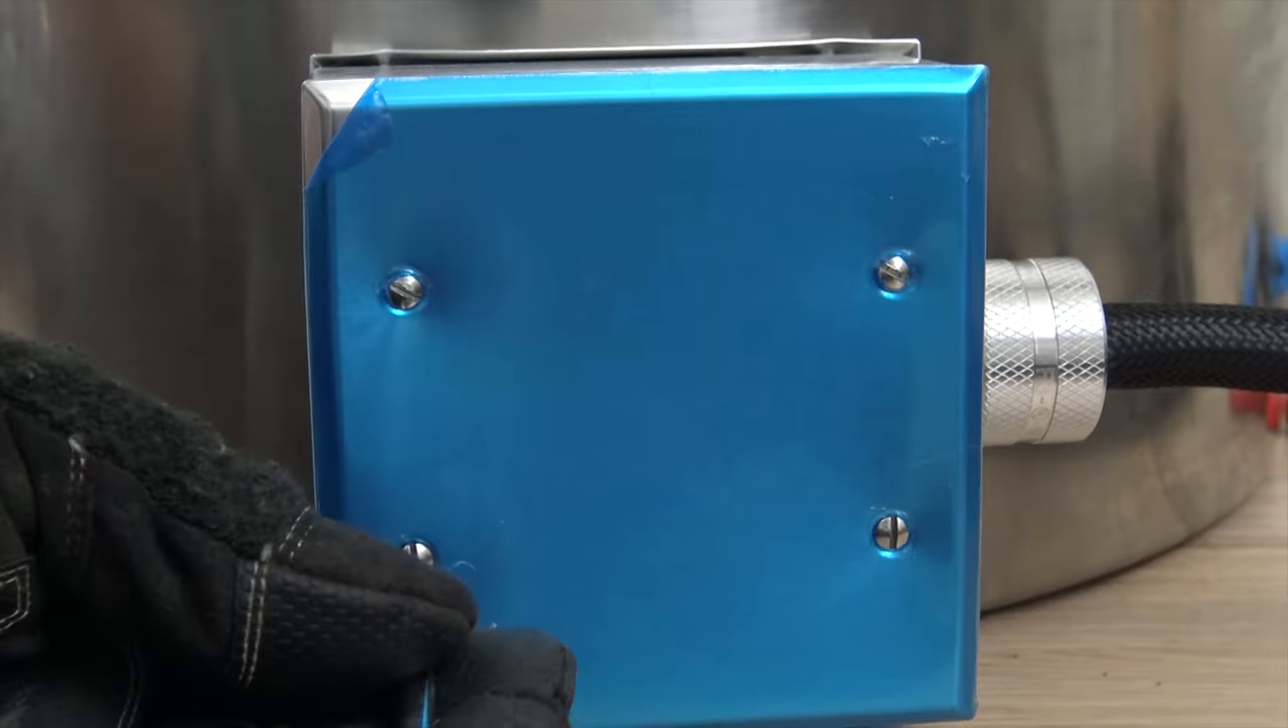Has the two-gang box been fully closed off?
Yes.